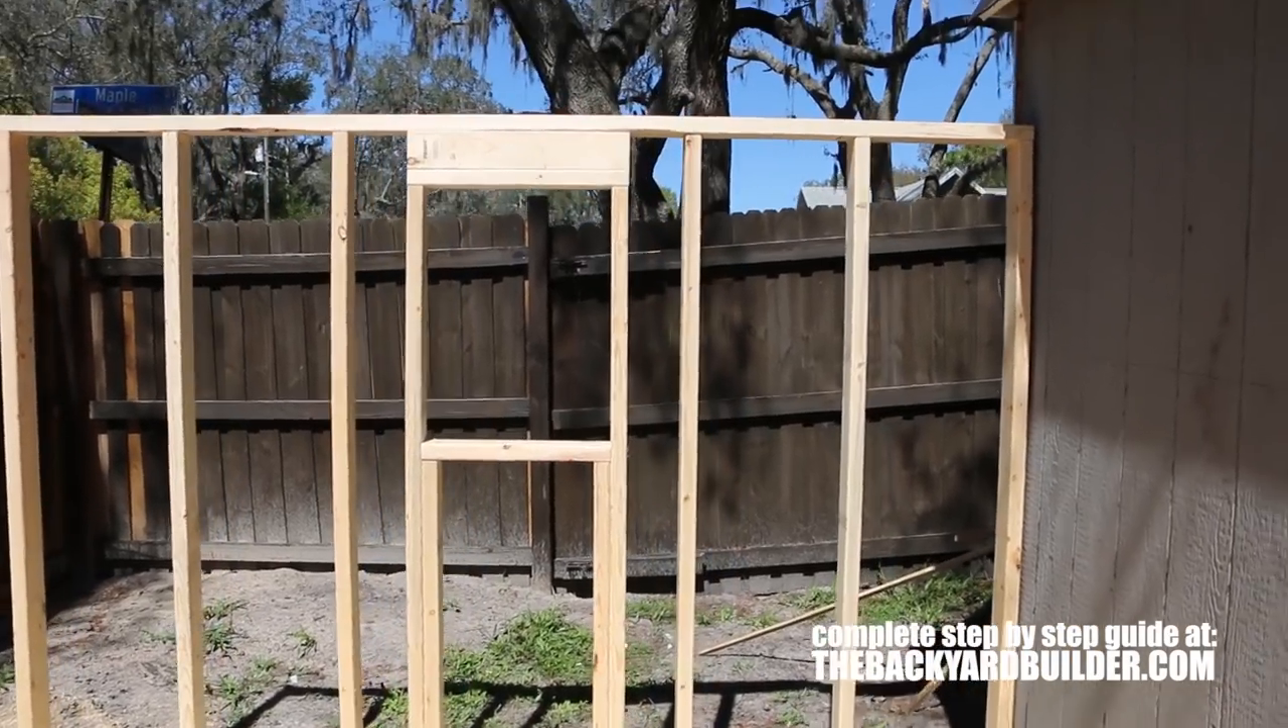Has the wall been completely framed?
Yes.